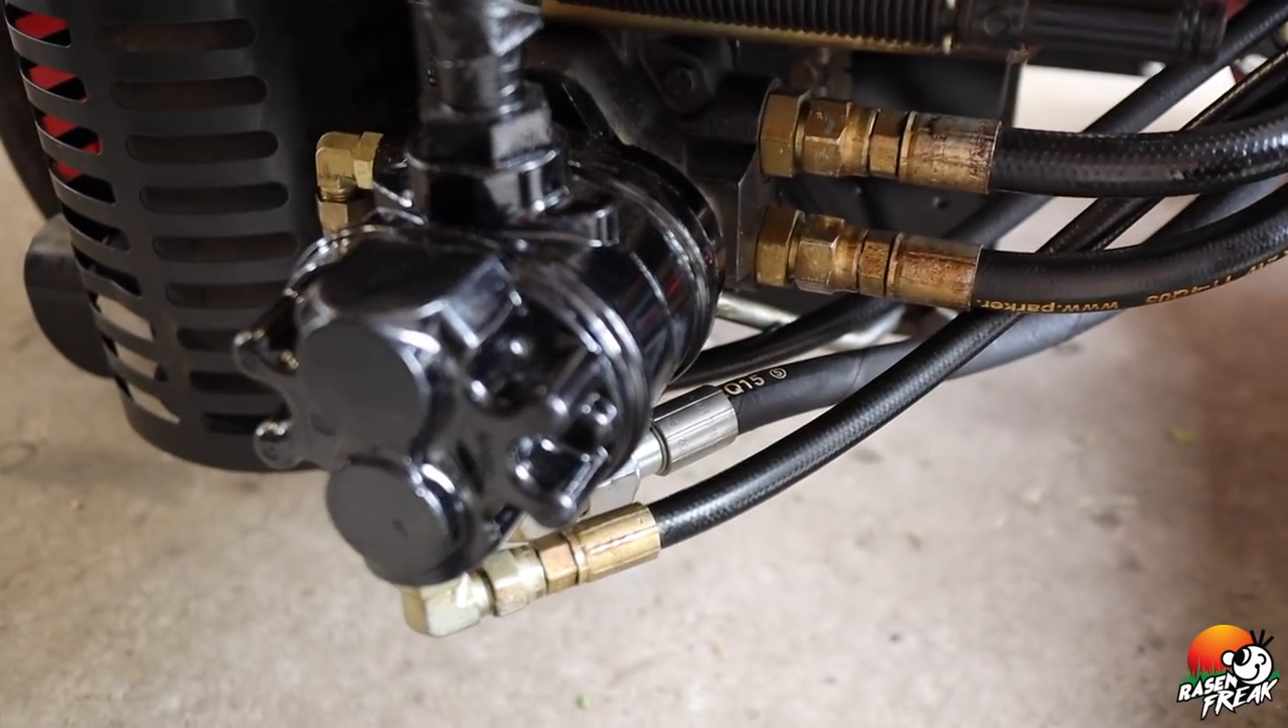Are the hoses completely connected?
Yes.